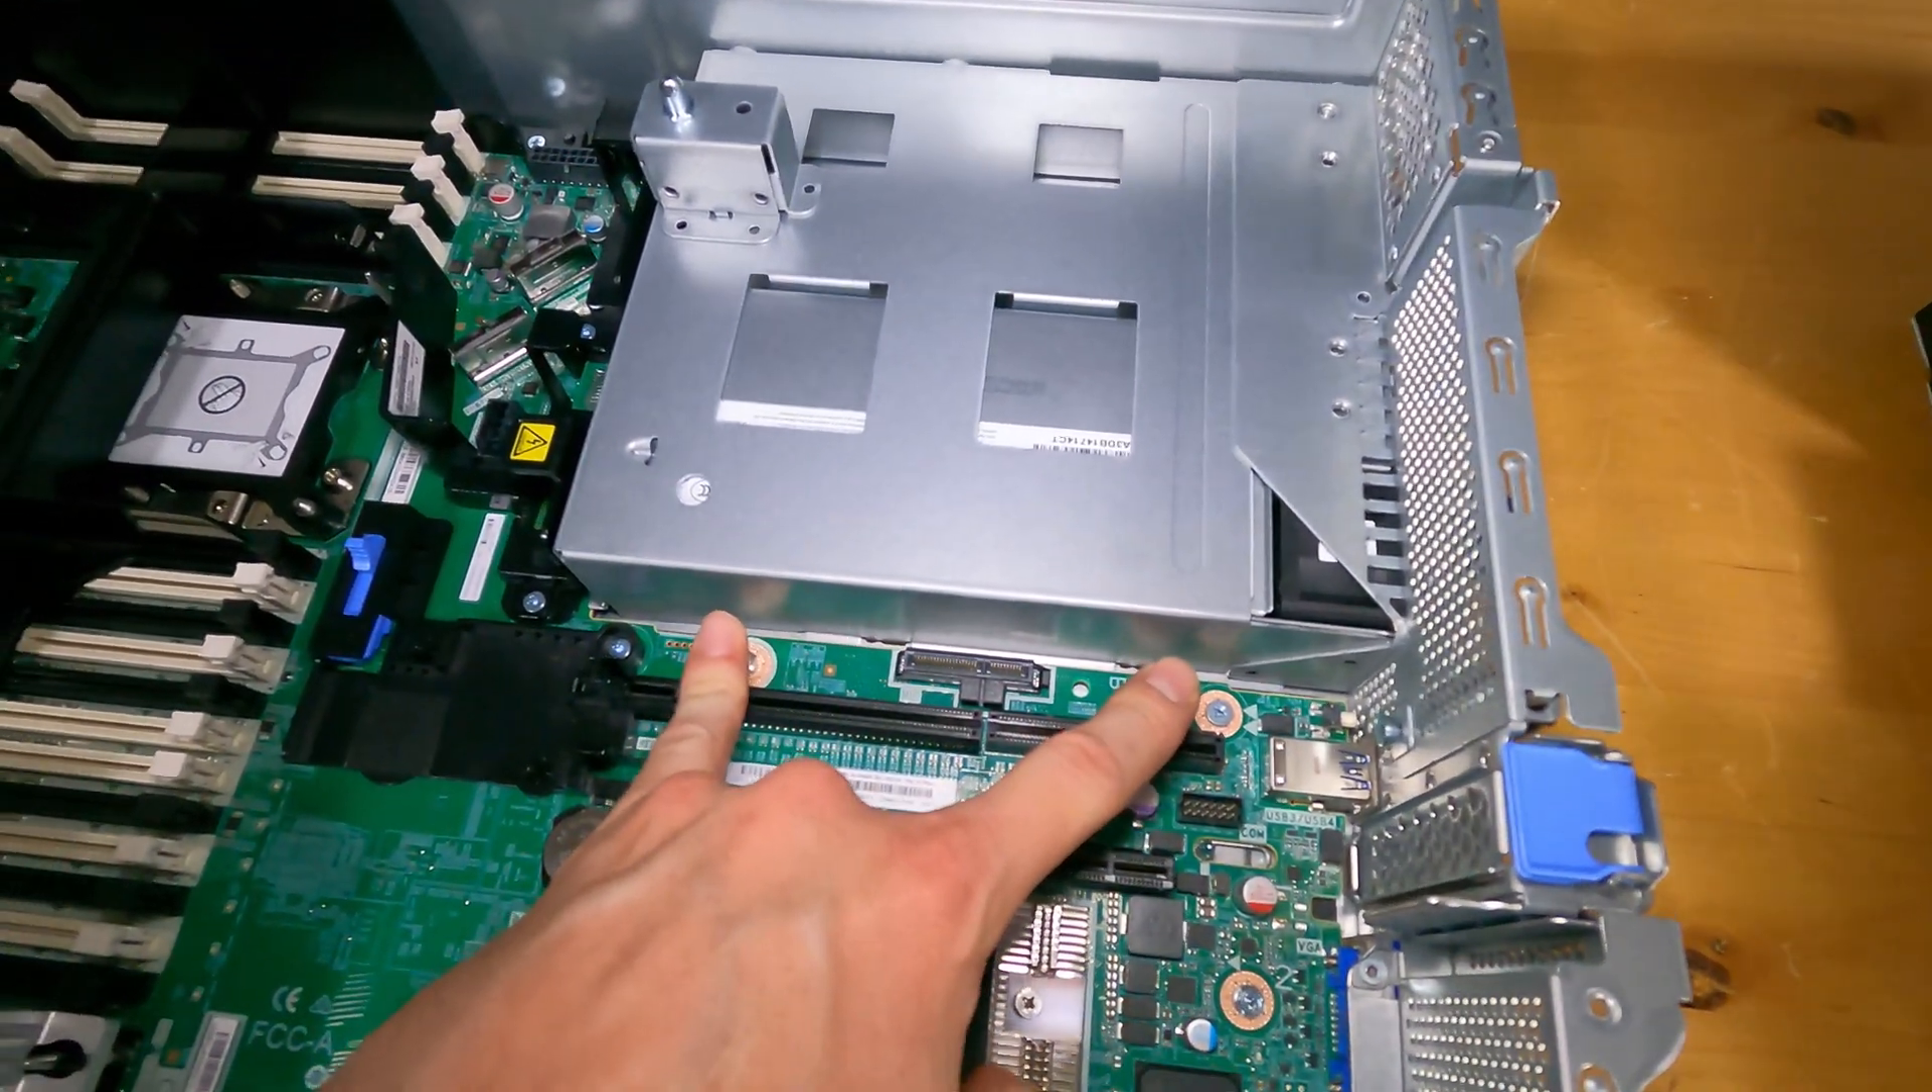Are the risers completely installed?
No.